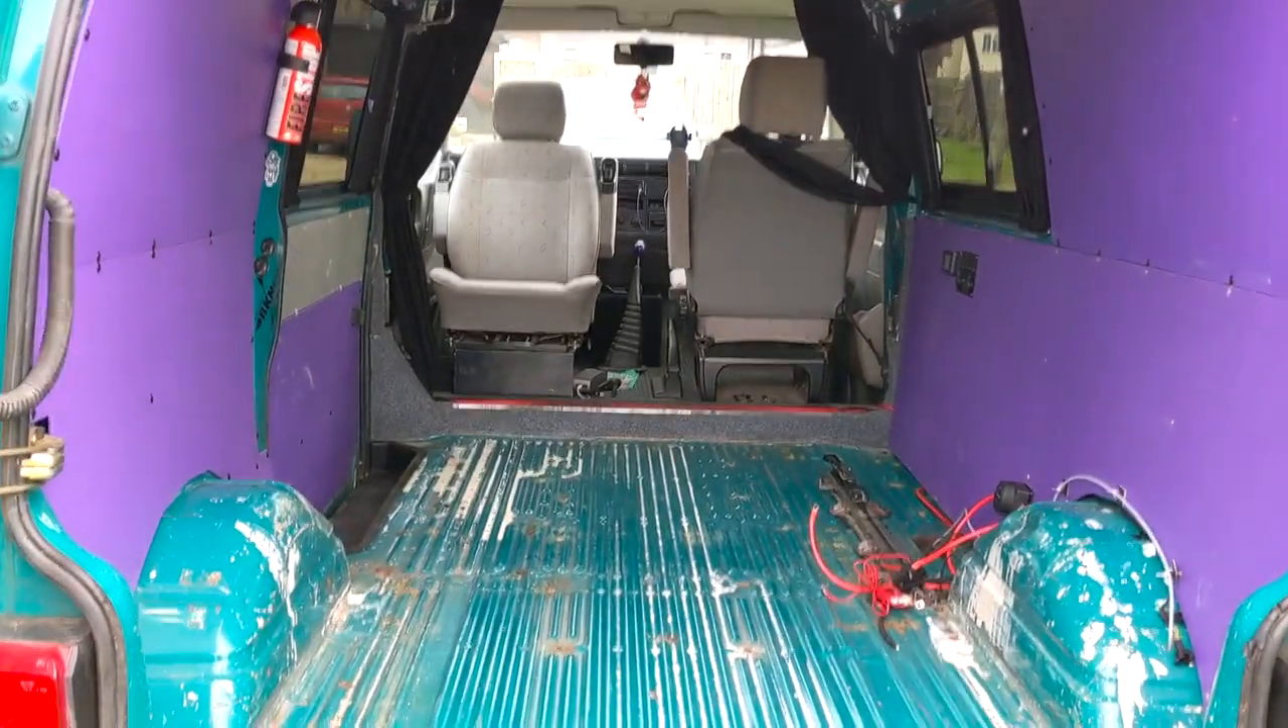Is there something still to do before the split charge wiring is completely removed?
Yes.